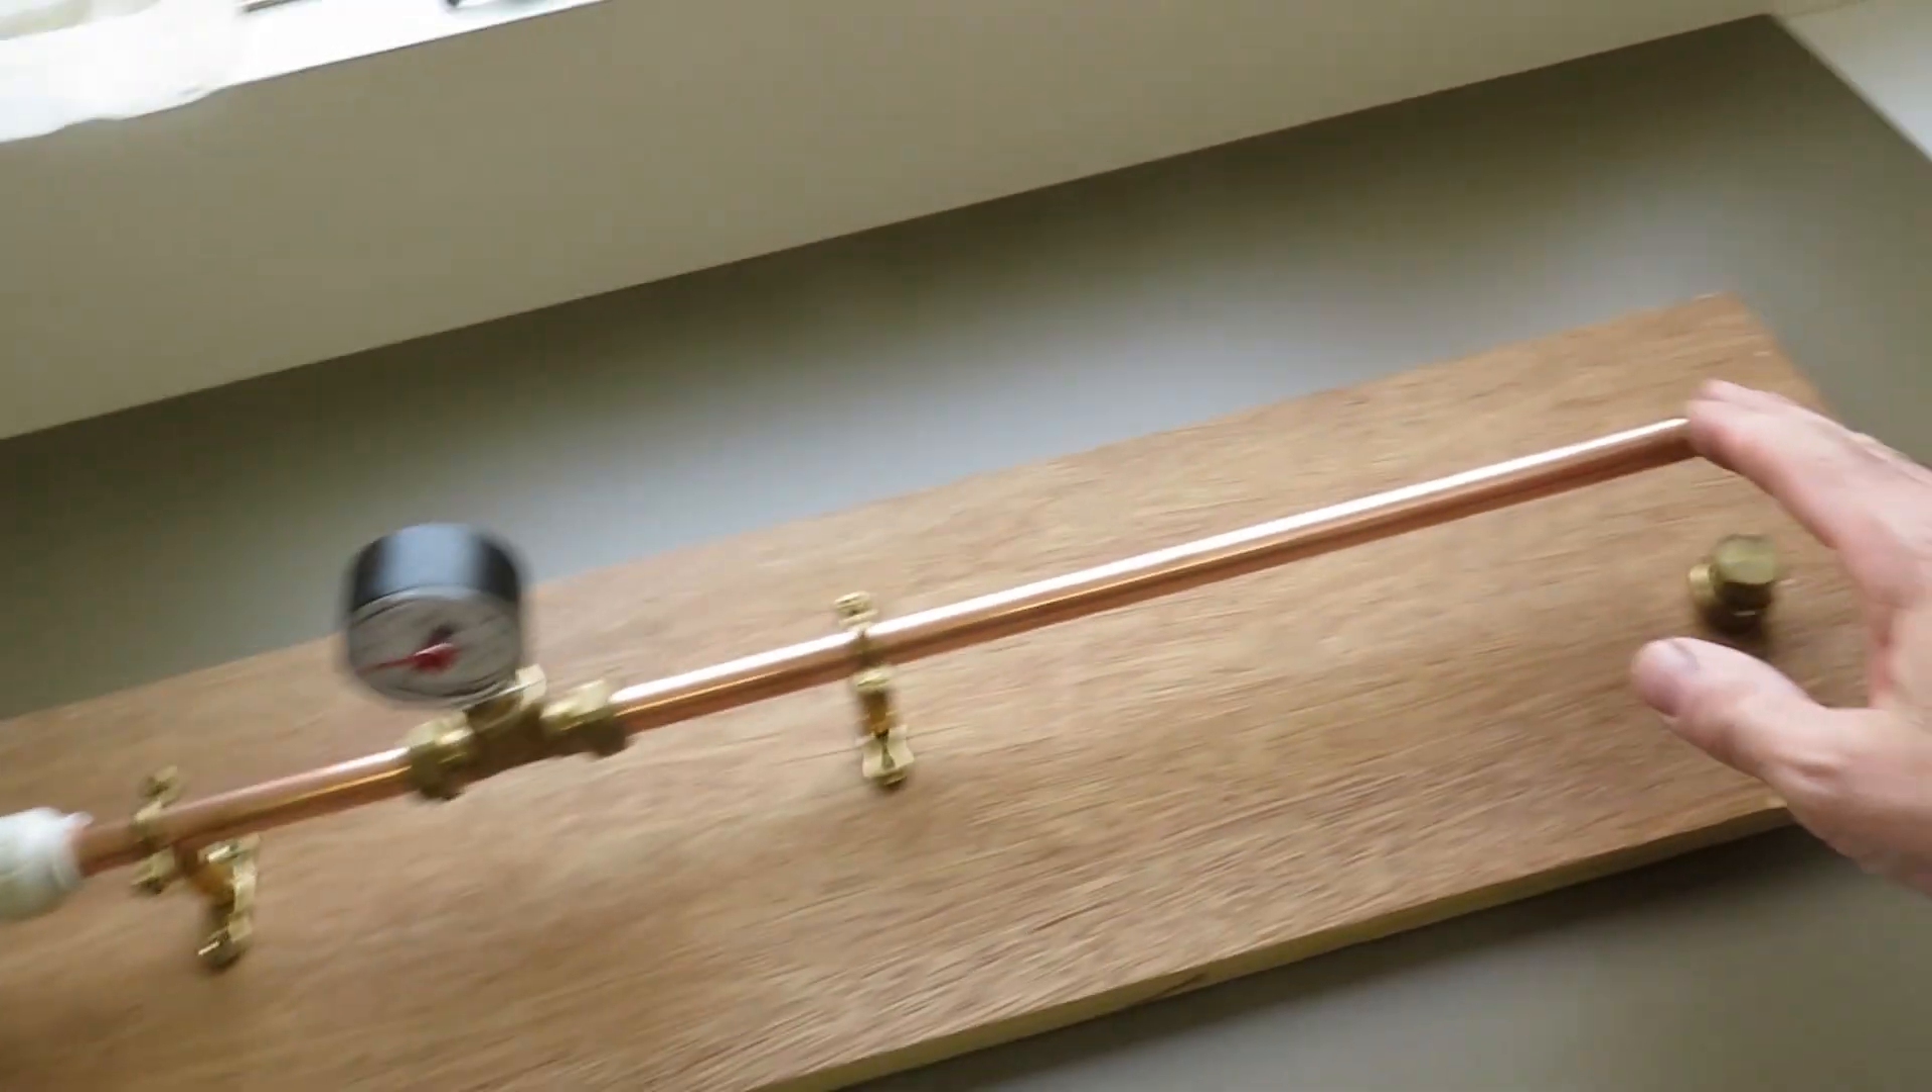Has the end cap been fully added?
No.